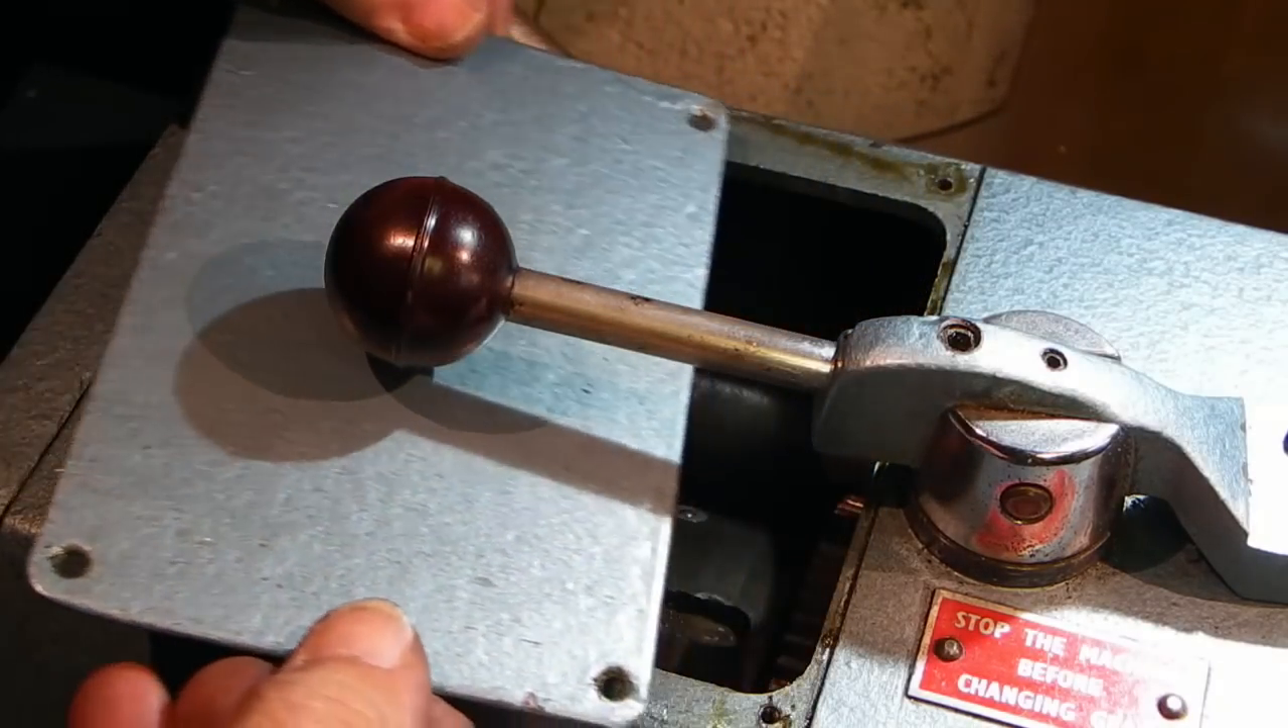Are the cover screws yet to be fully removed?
No.